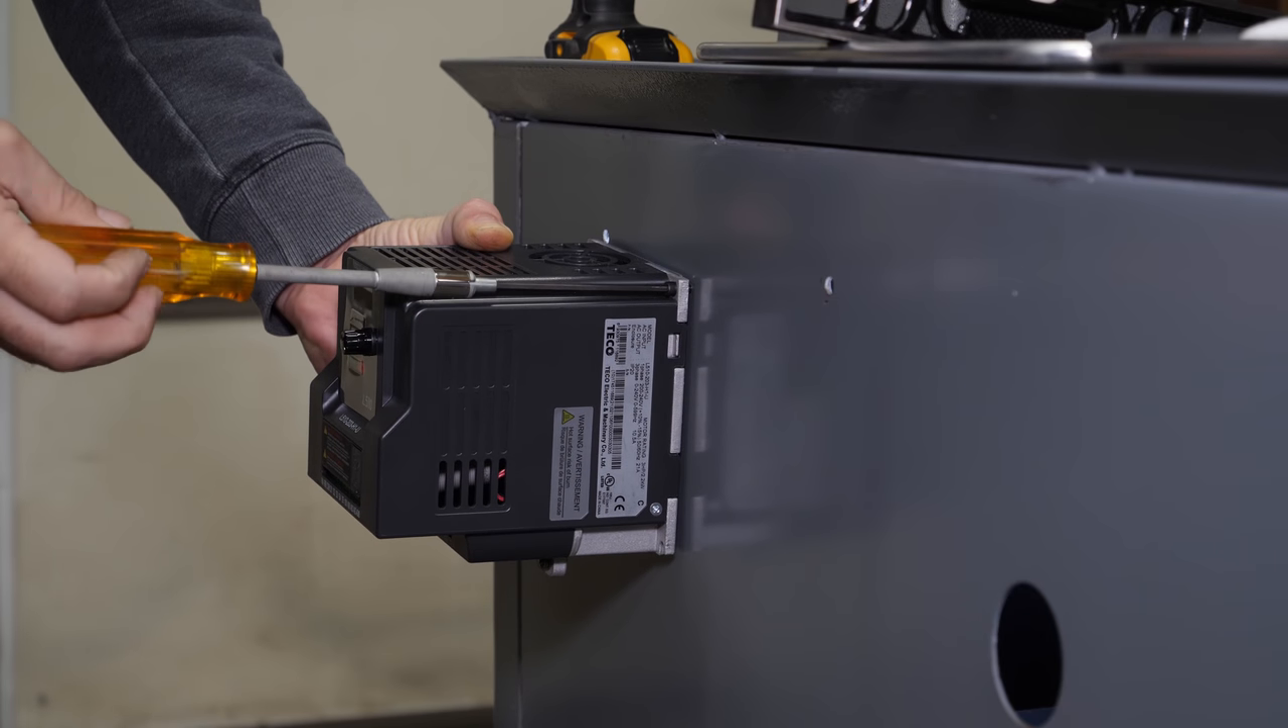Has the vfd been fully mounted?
No.